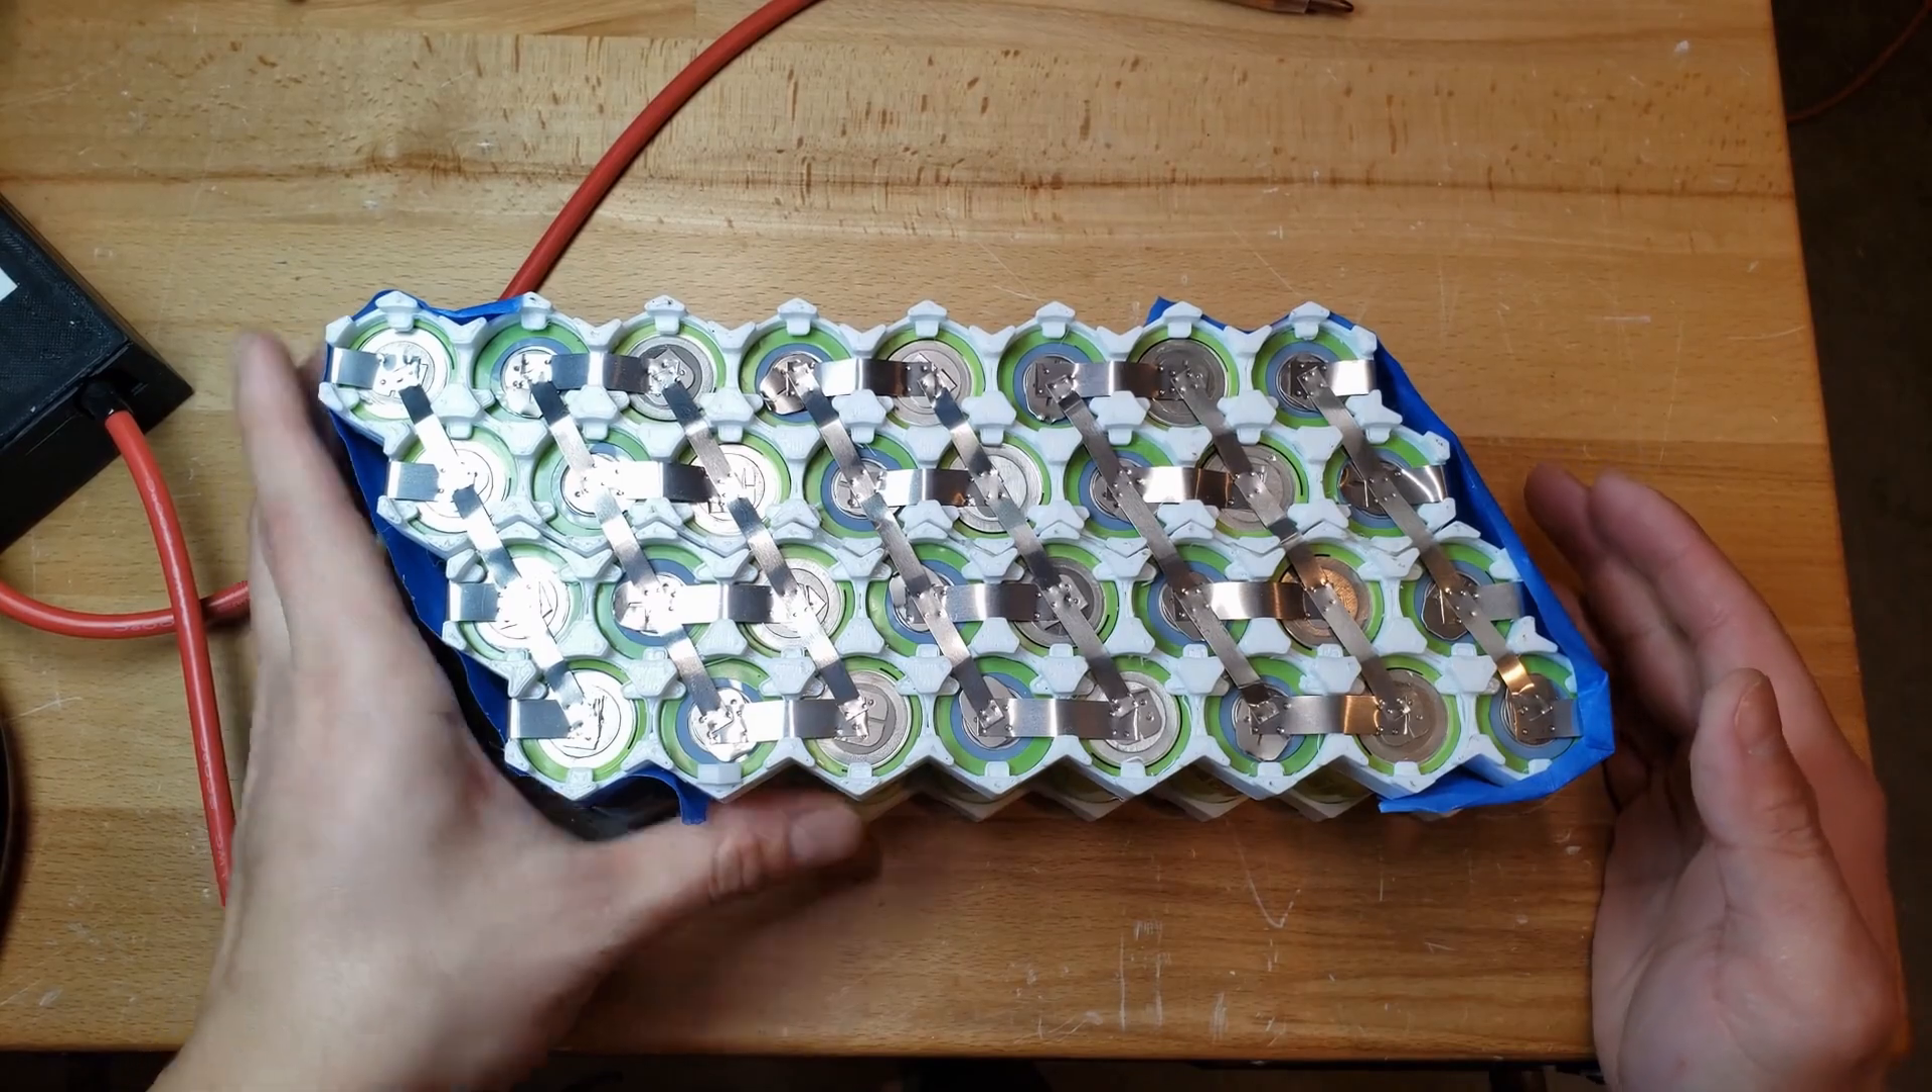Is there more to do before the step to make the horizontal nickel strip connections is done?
No.